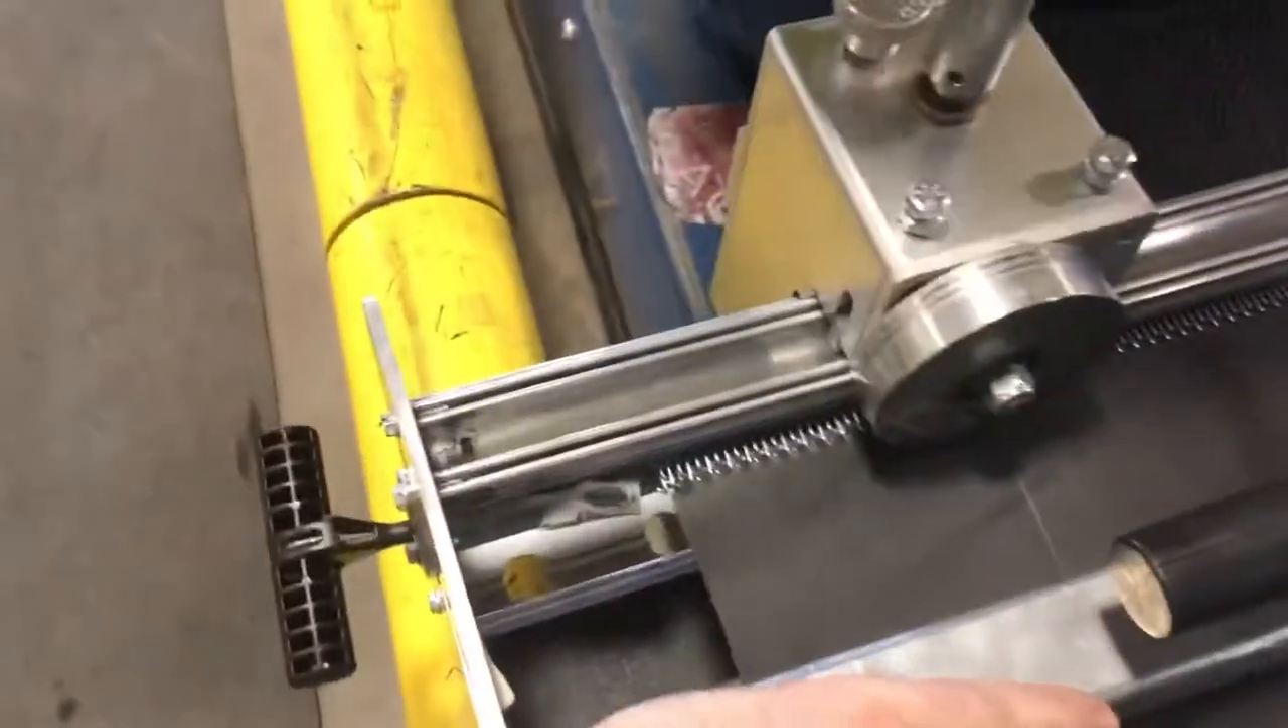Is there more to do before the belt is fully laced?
Yes.